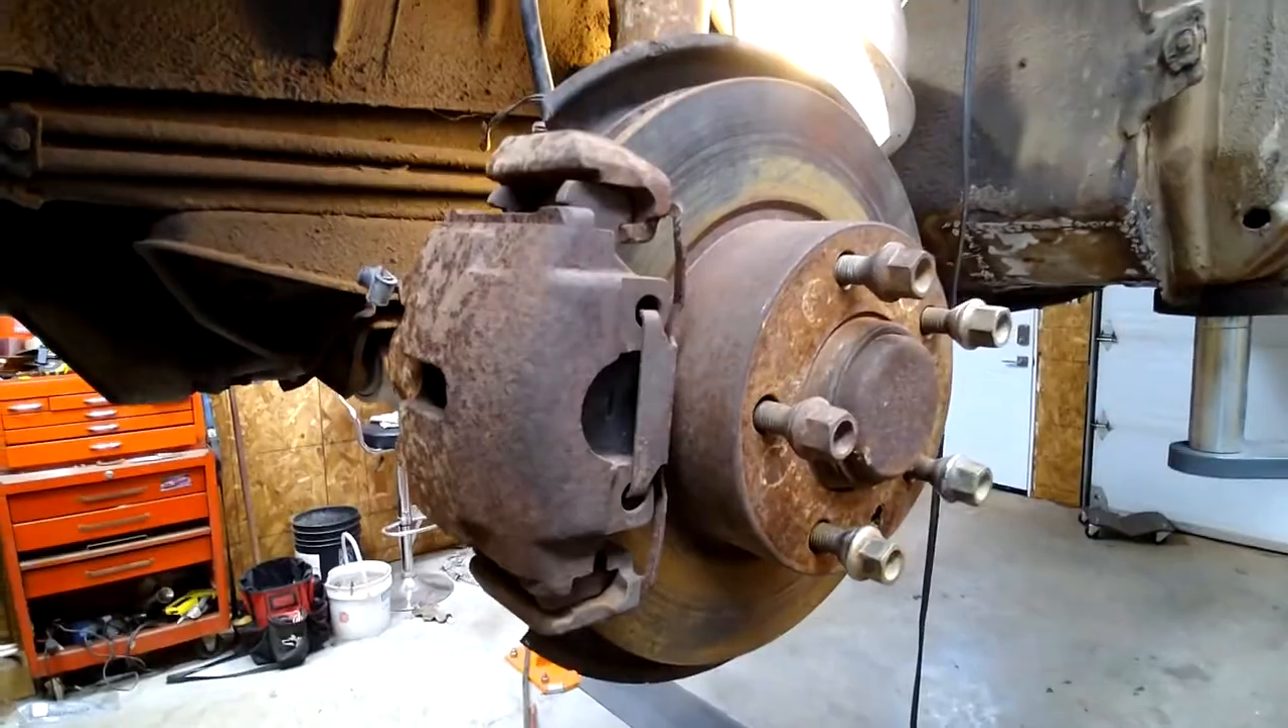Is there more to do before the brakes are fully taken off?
Yes.